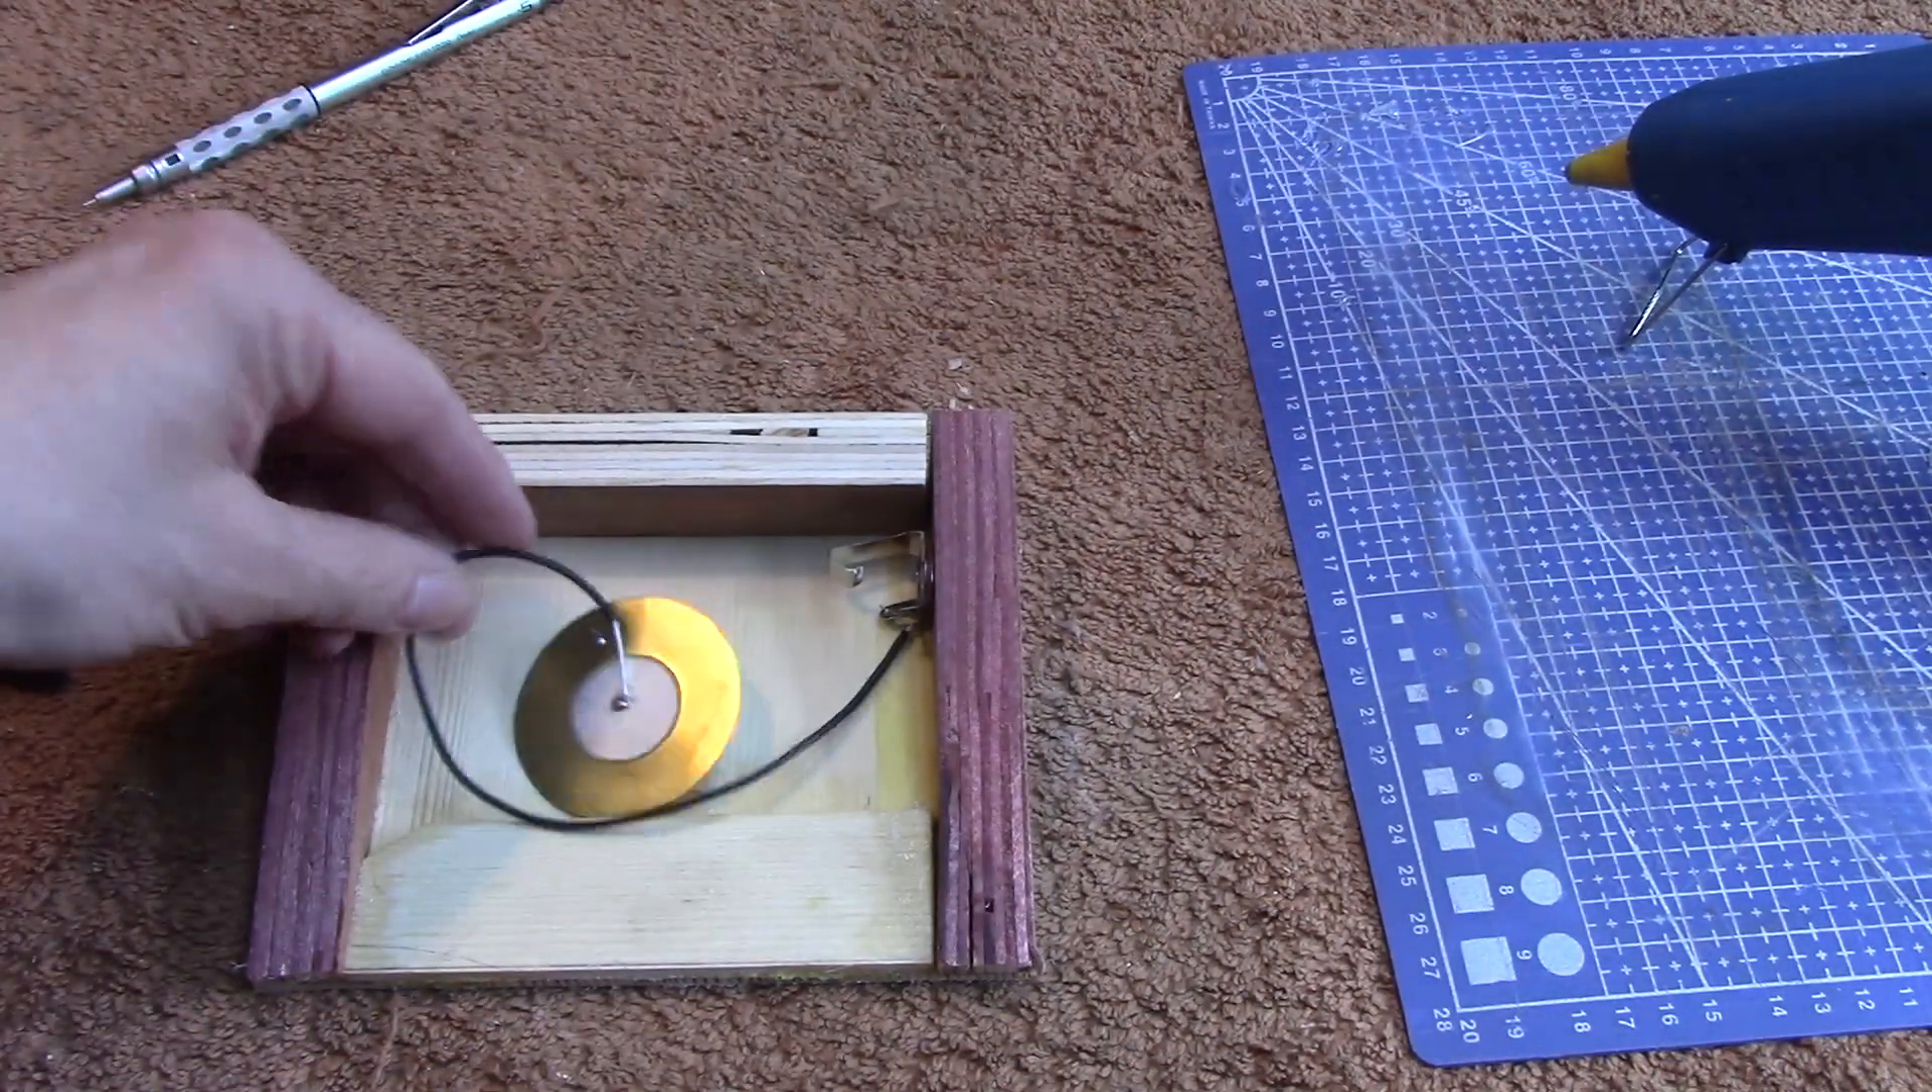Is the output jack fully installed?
Yes.